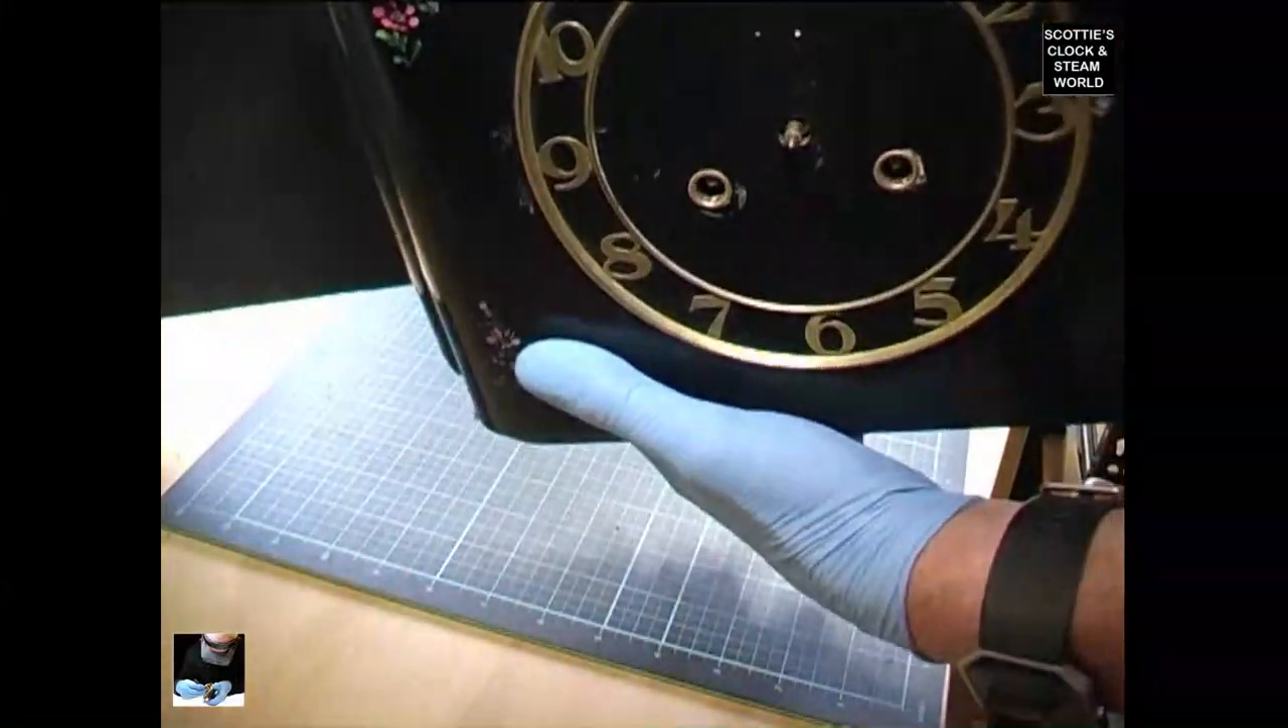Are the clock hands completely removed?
Yes.